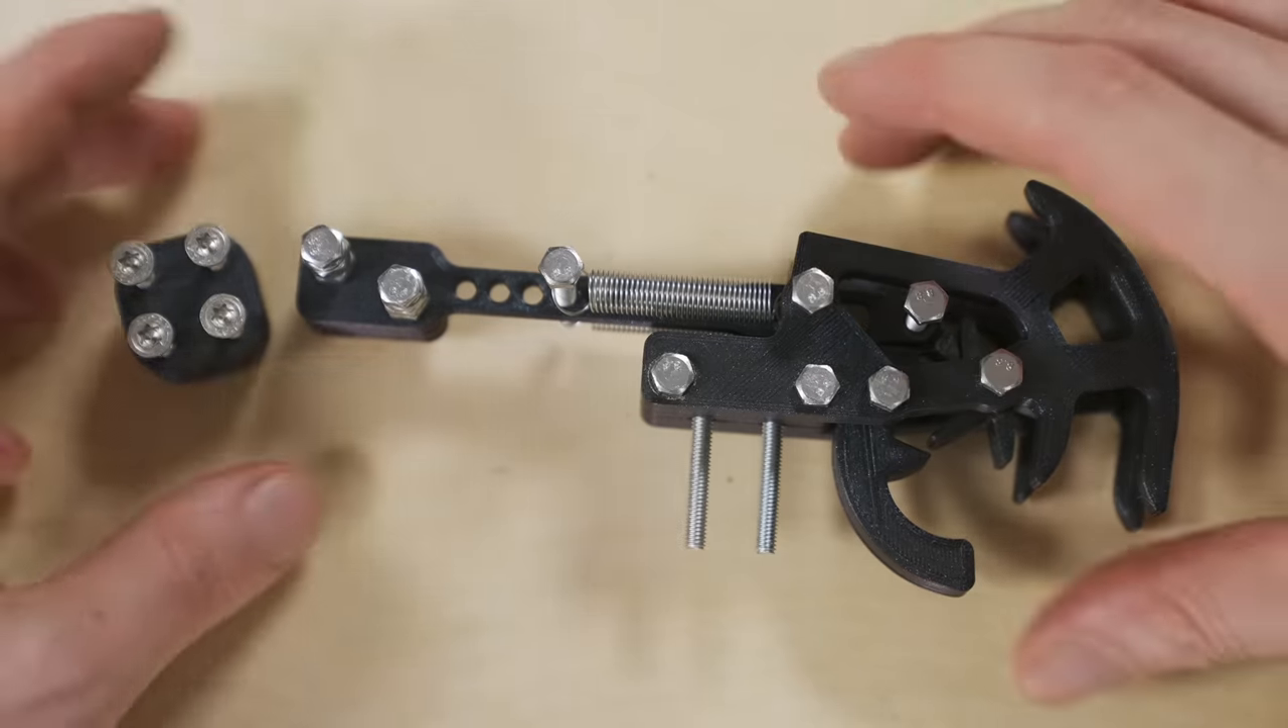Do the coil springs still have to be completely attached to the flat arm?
No.